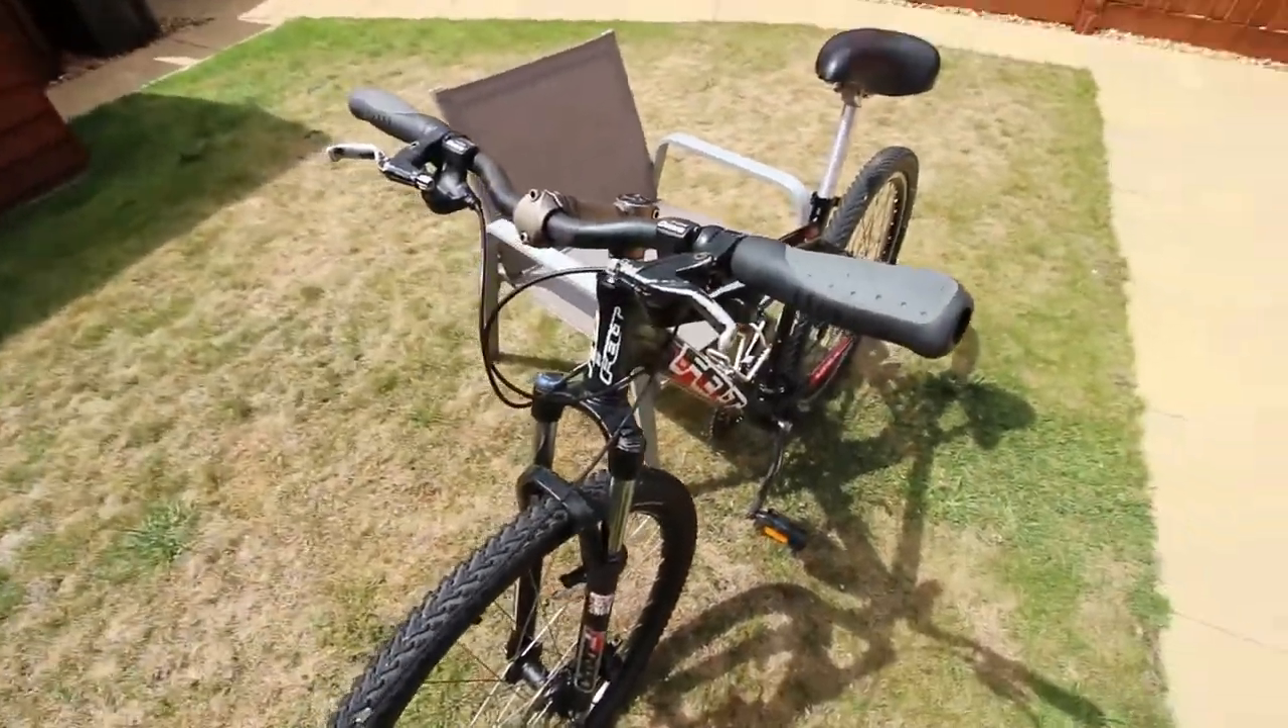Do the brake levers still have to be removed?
Yes.